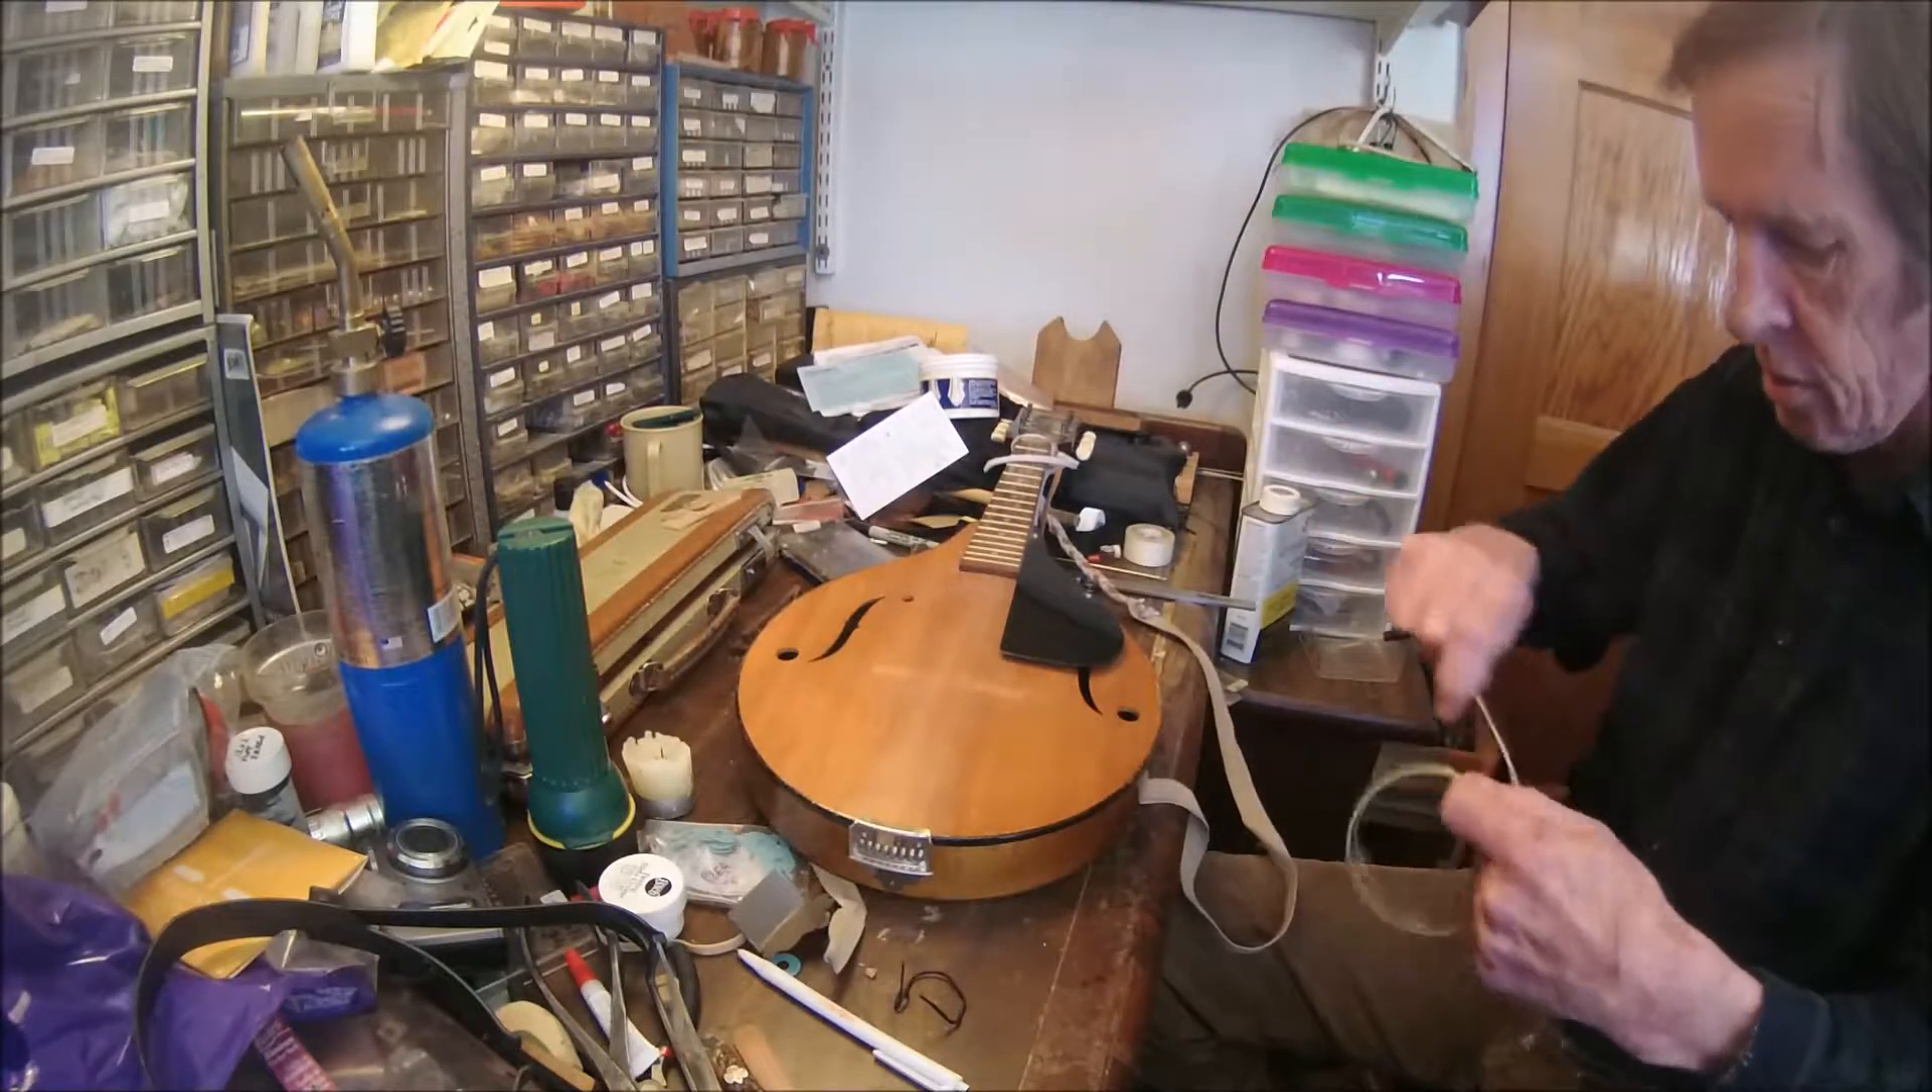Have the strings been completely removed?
Yes.